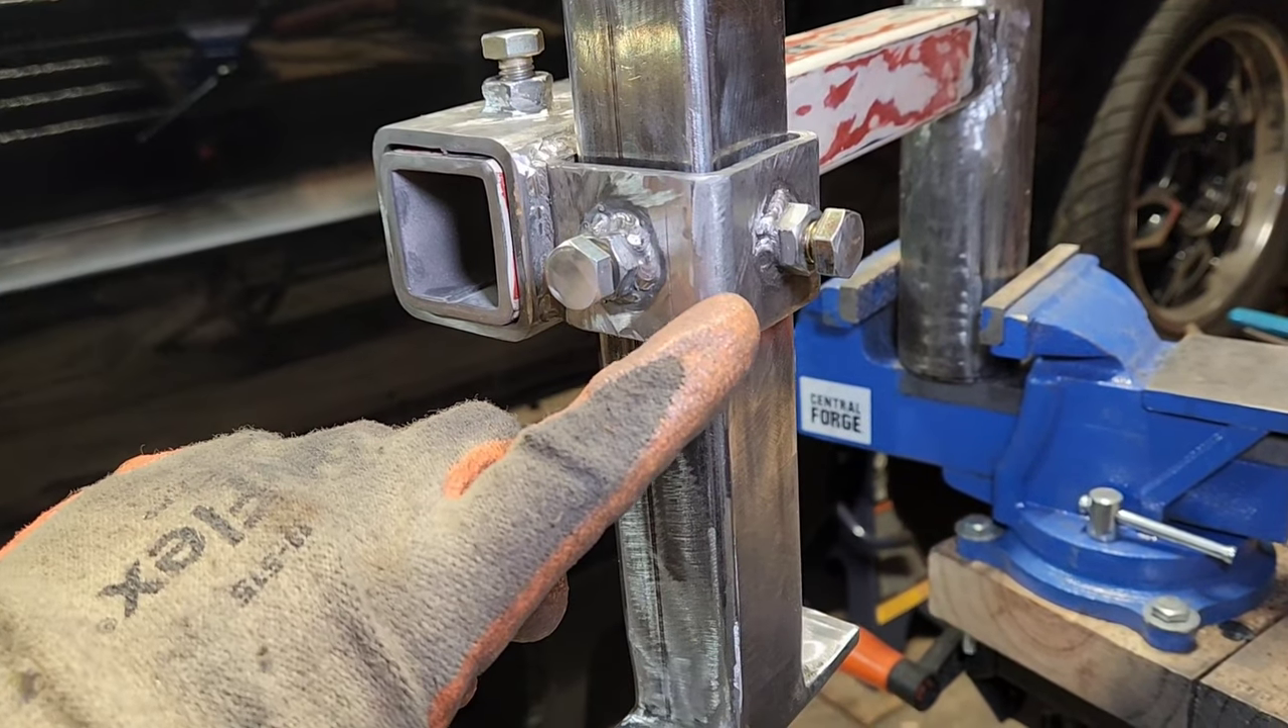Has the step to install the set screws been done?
Yes.